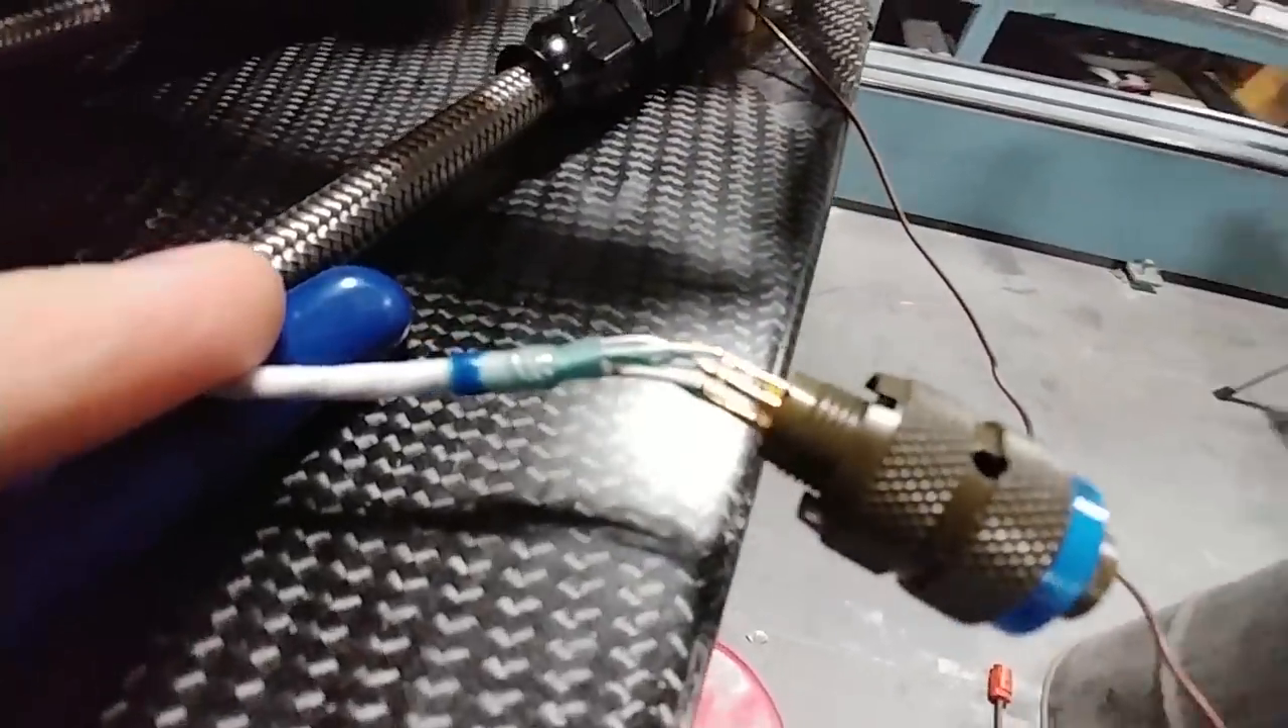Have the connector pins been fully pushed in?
No.